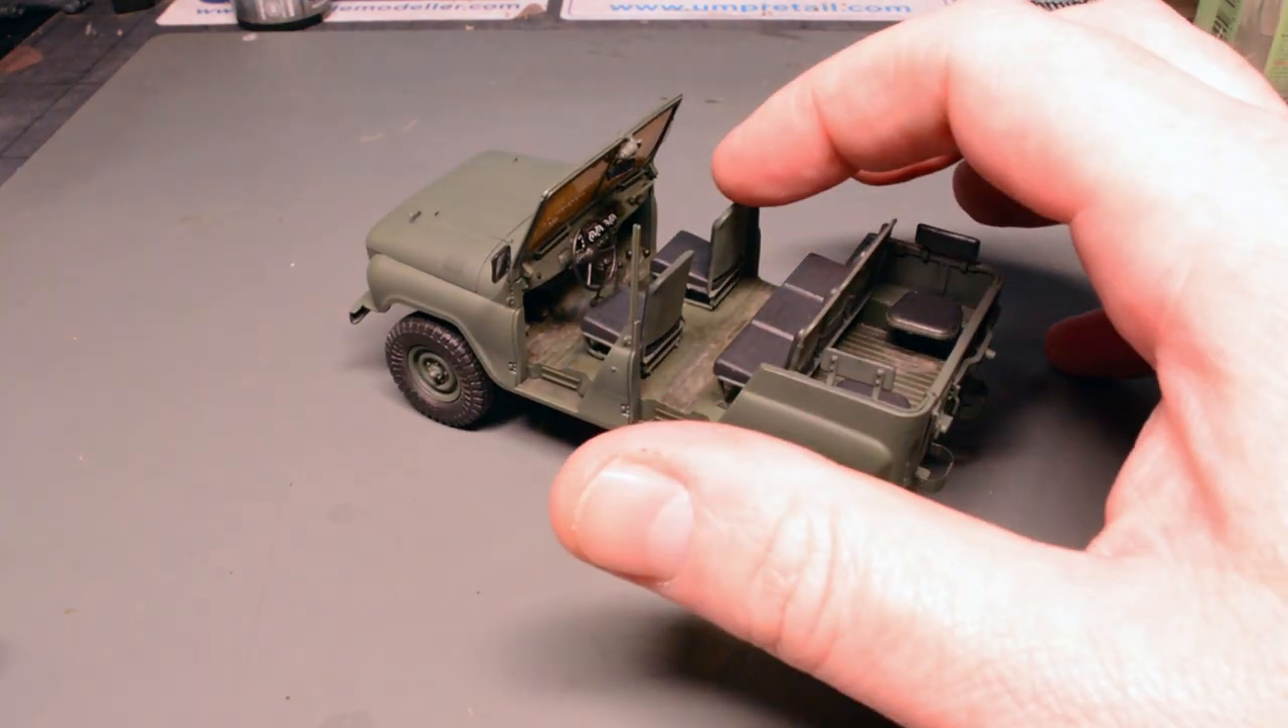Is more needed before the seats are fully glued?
No.